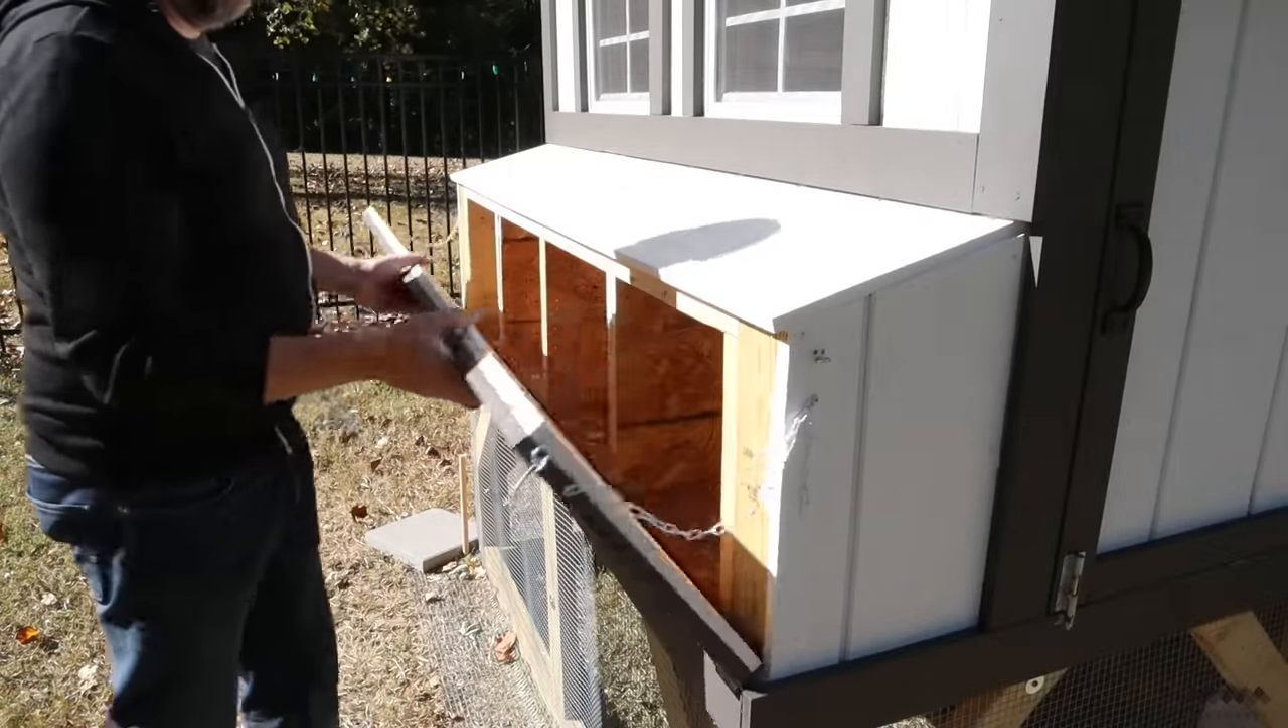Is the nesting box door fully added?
Yes.